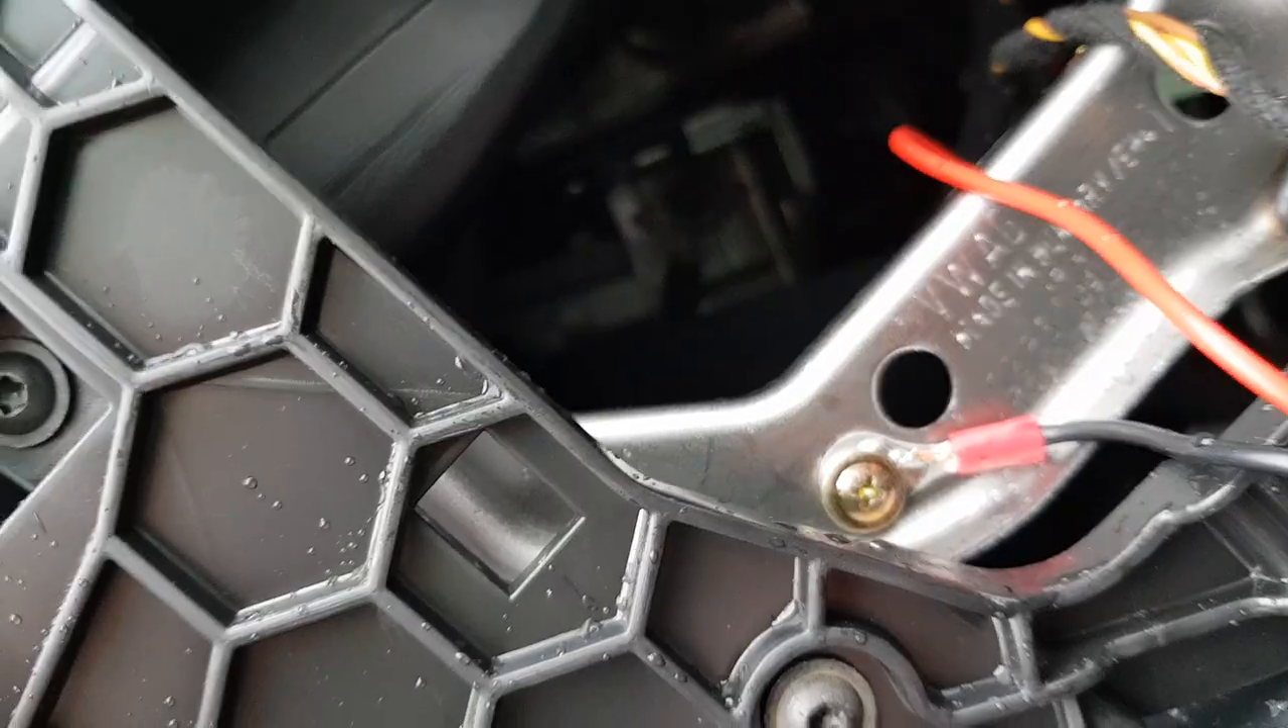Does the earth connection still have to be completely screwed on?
No.